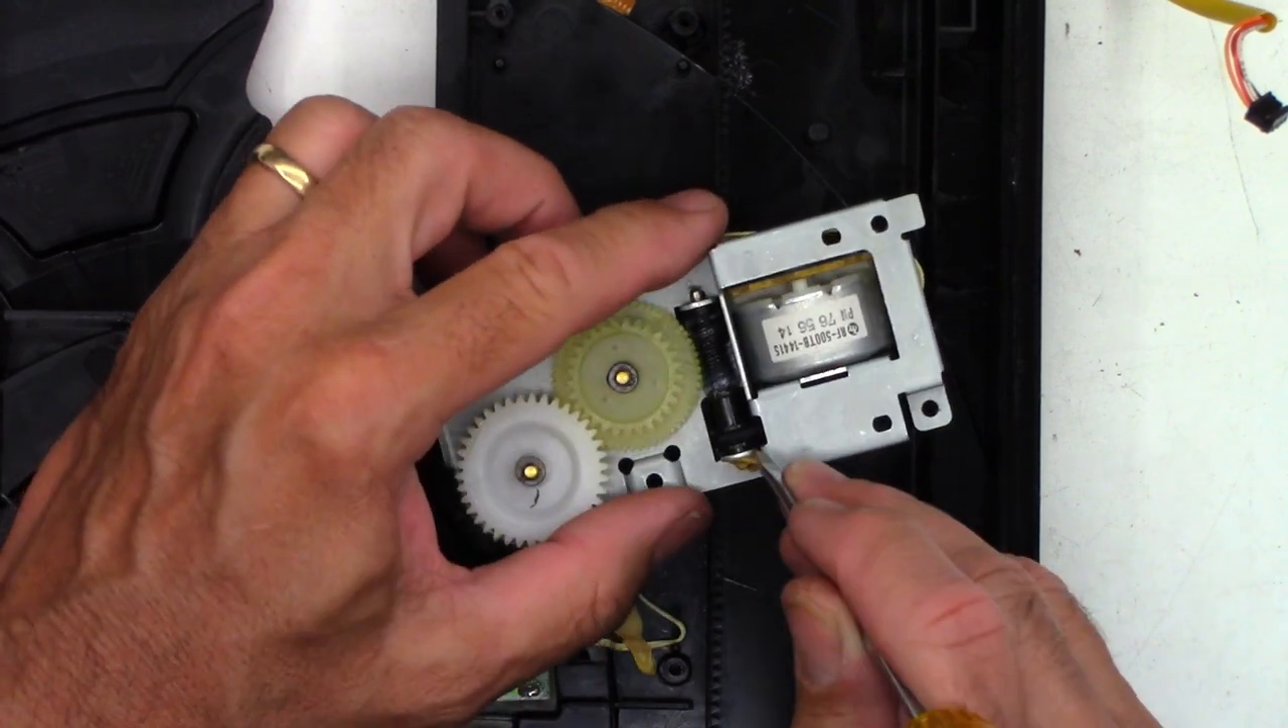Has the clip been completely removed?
No.